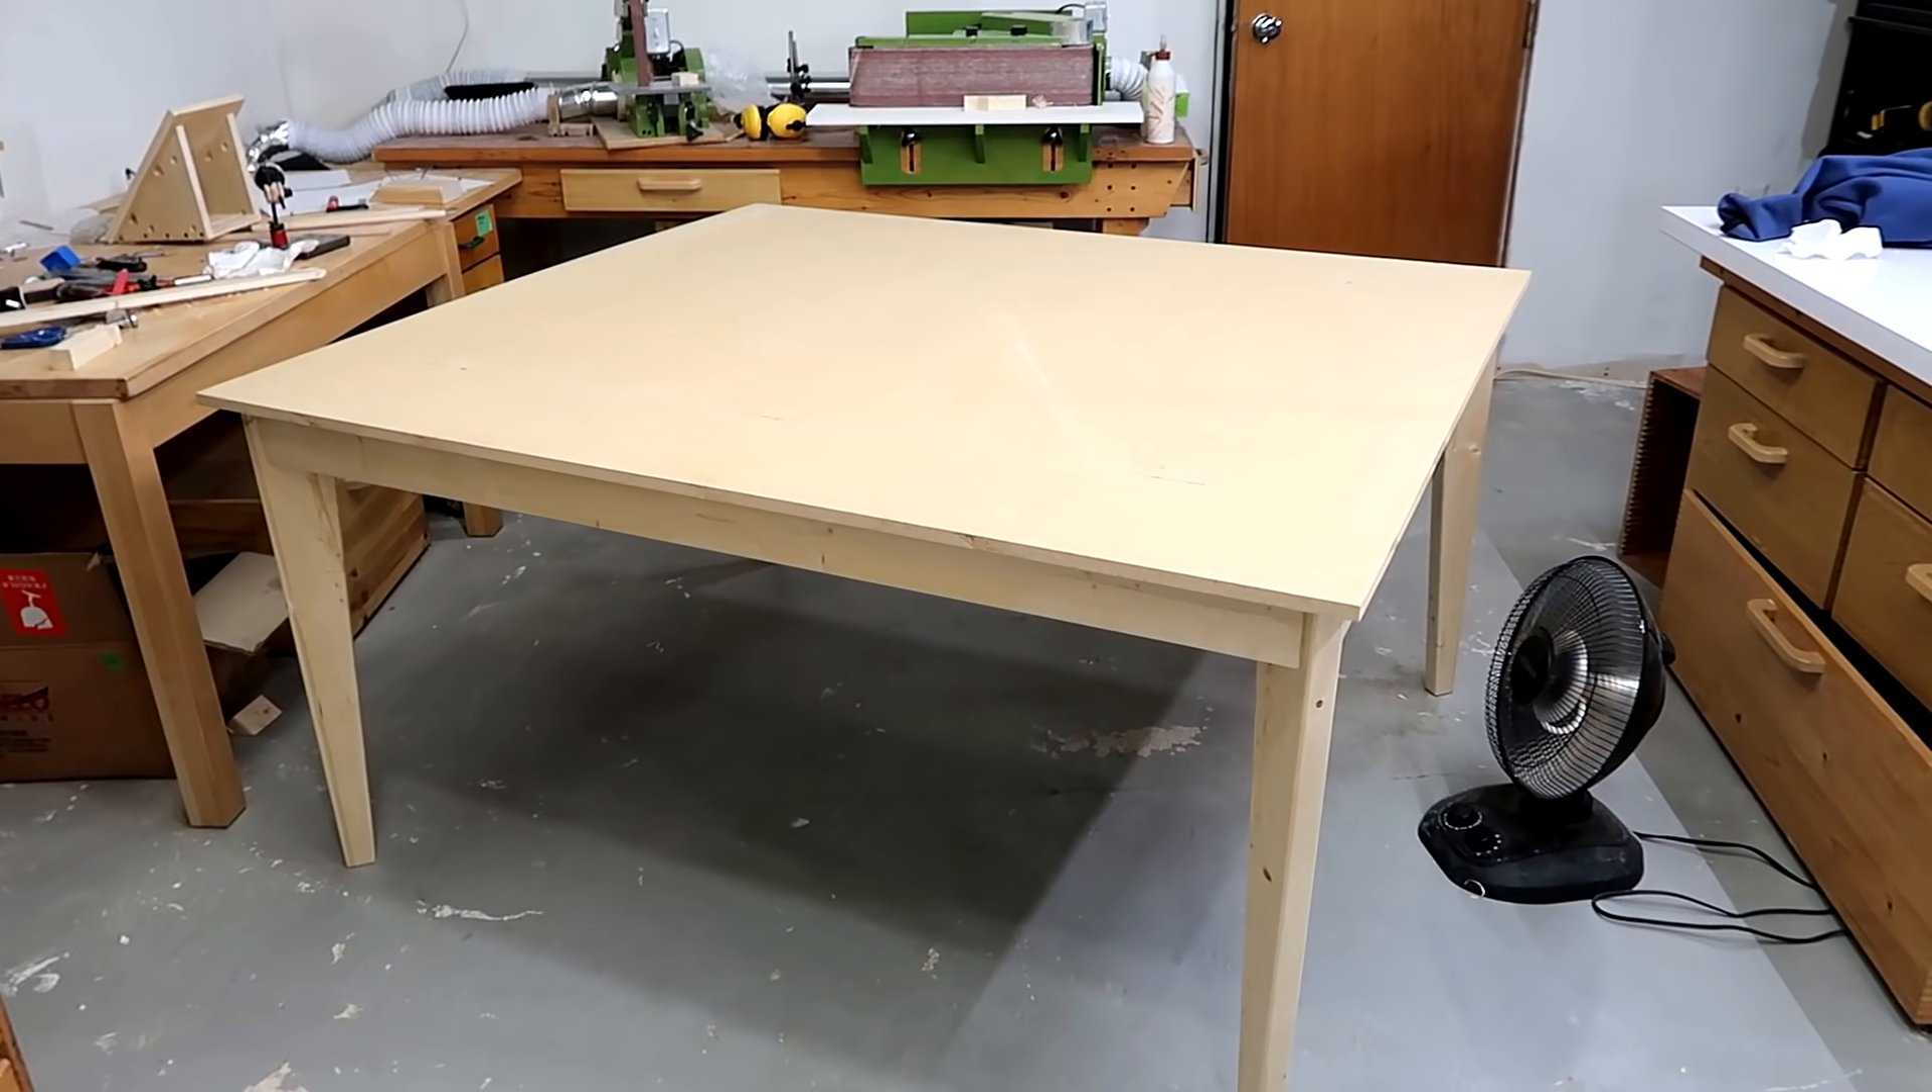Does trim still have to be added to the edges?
Yes.